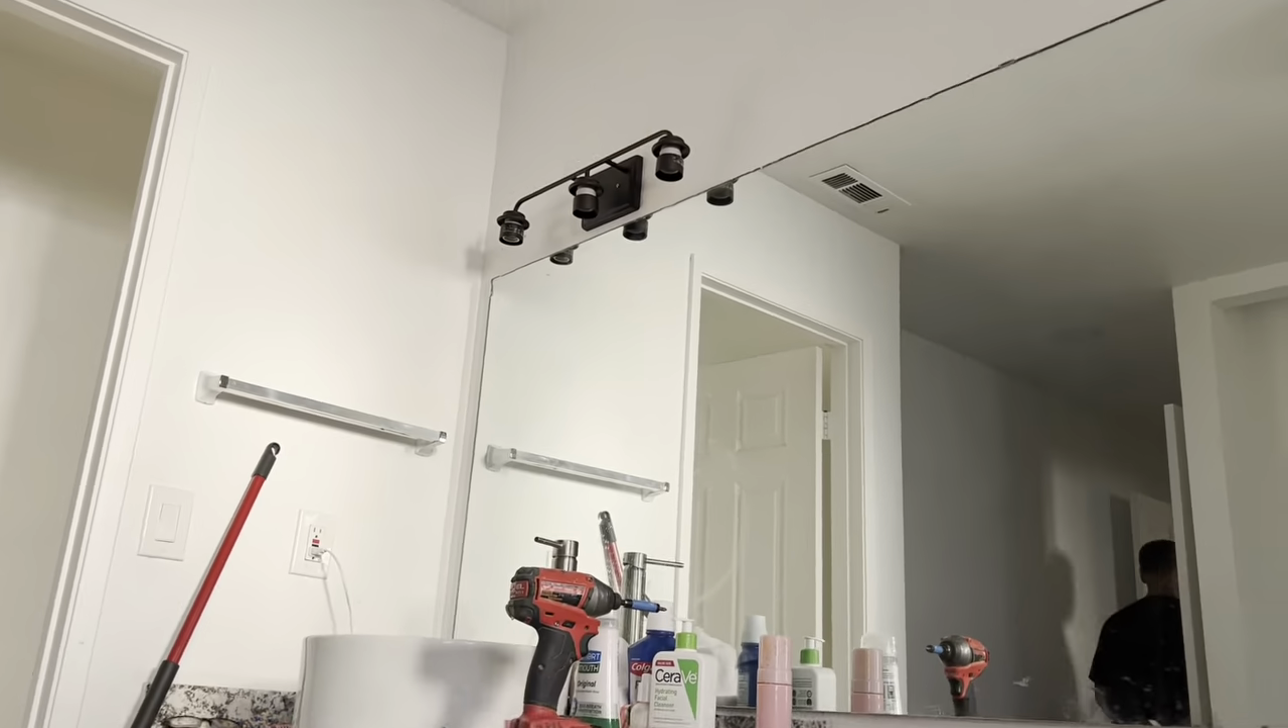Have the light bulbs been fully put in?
No.